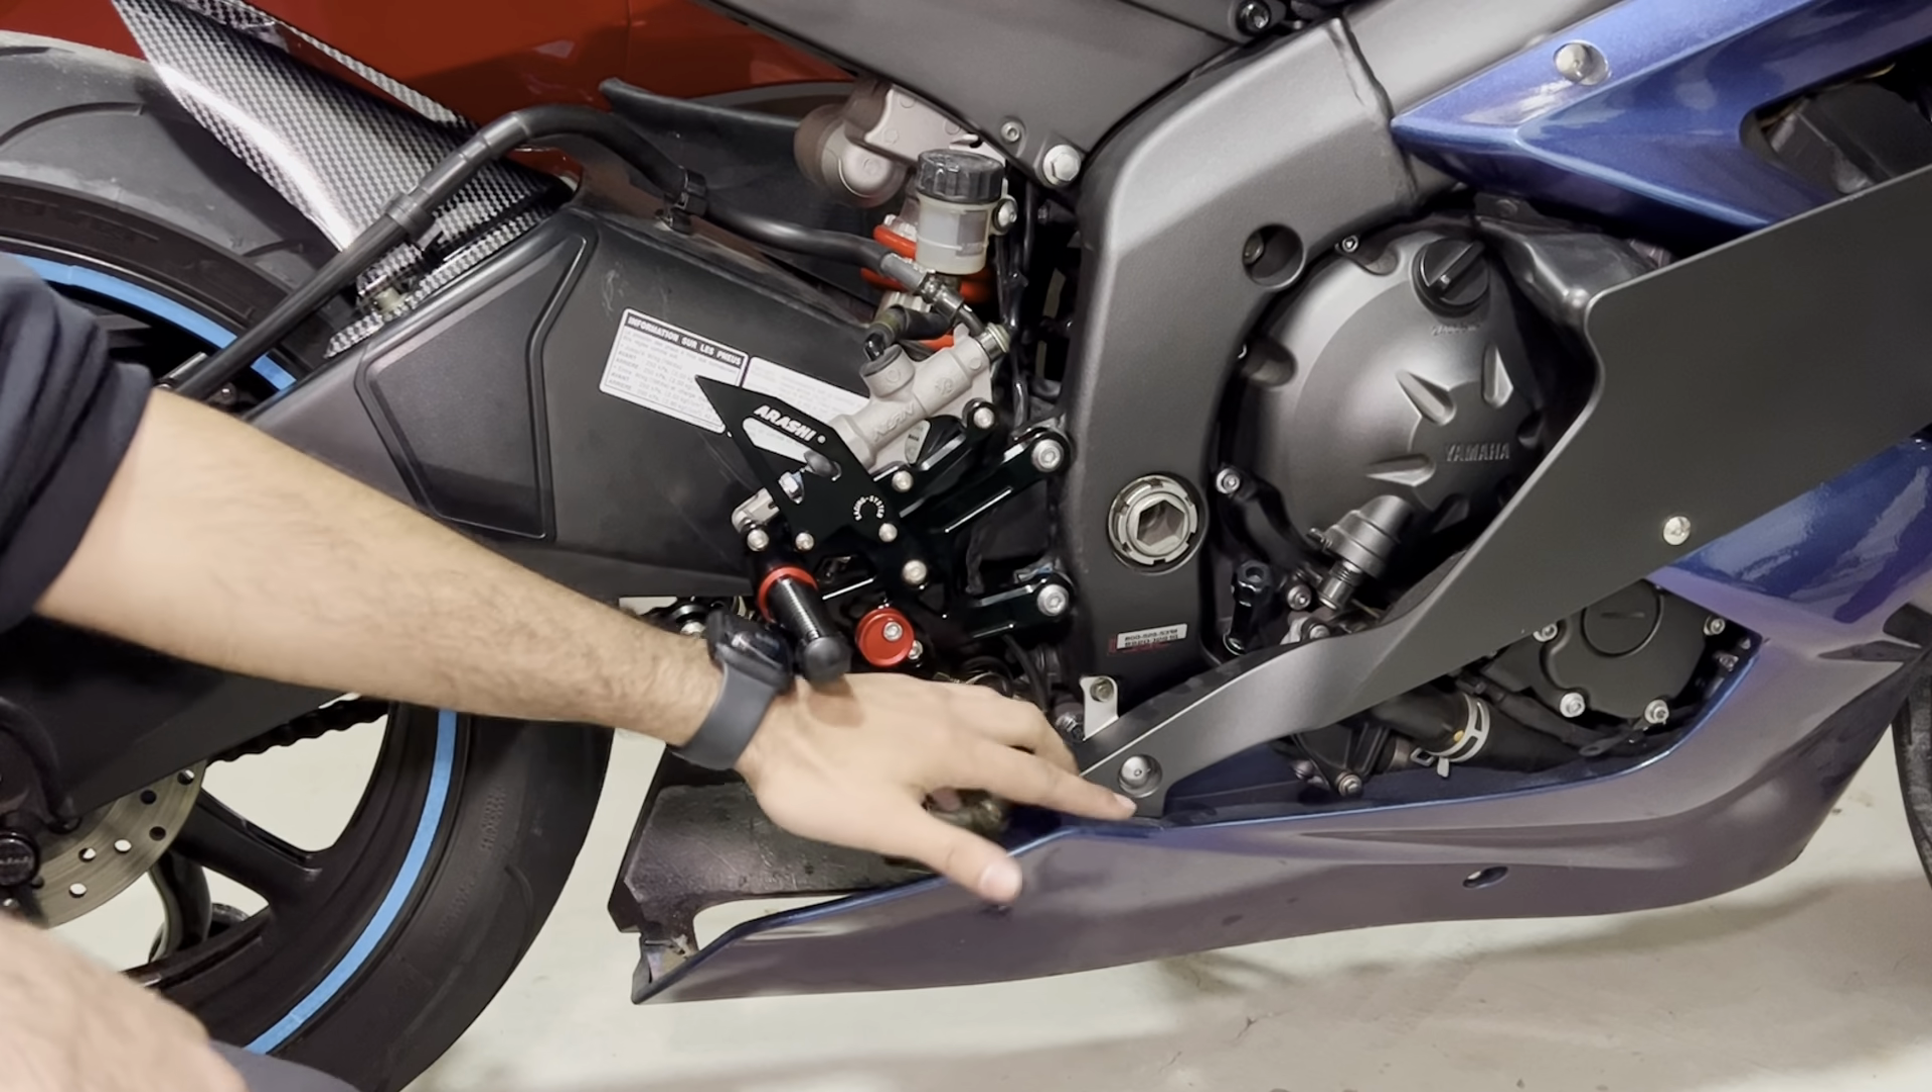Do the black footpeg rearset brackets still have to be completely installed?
No.